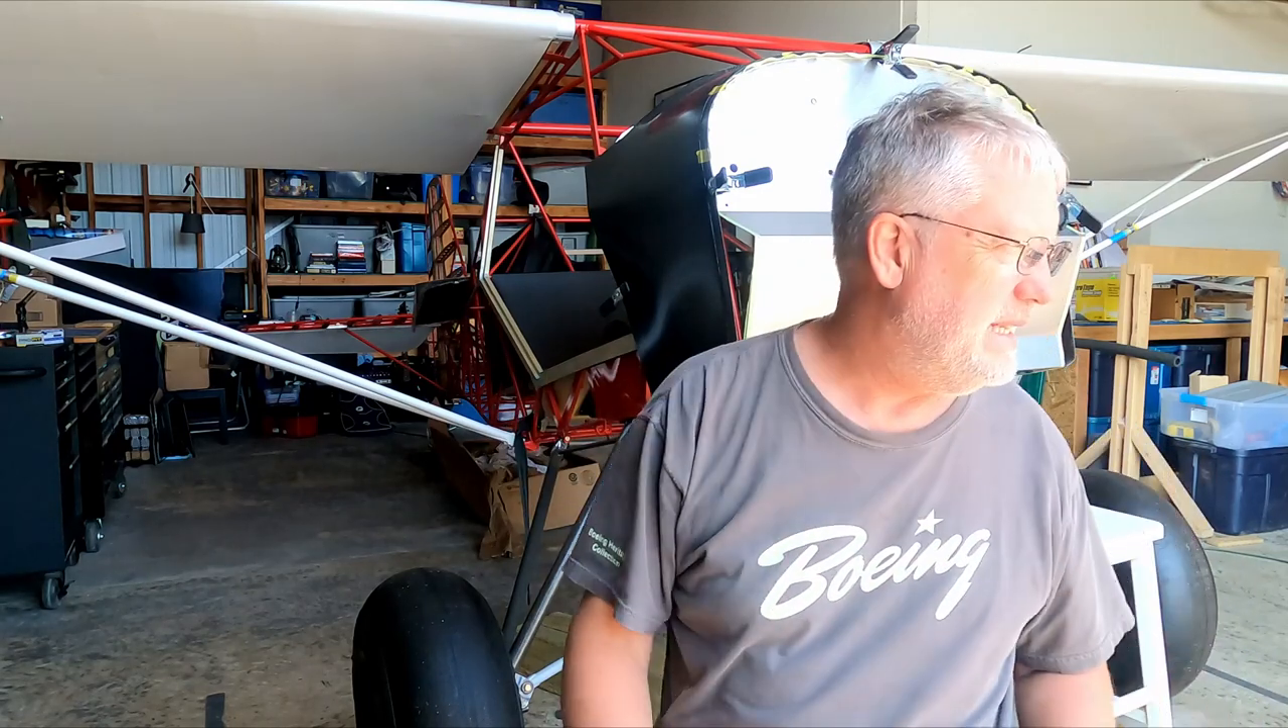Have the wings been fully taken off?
No.